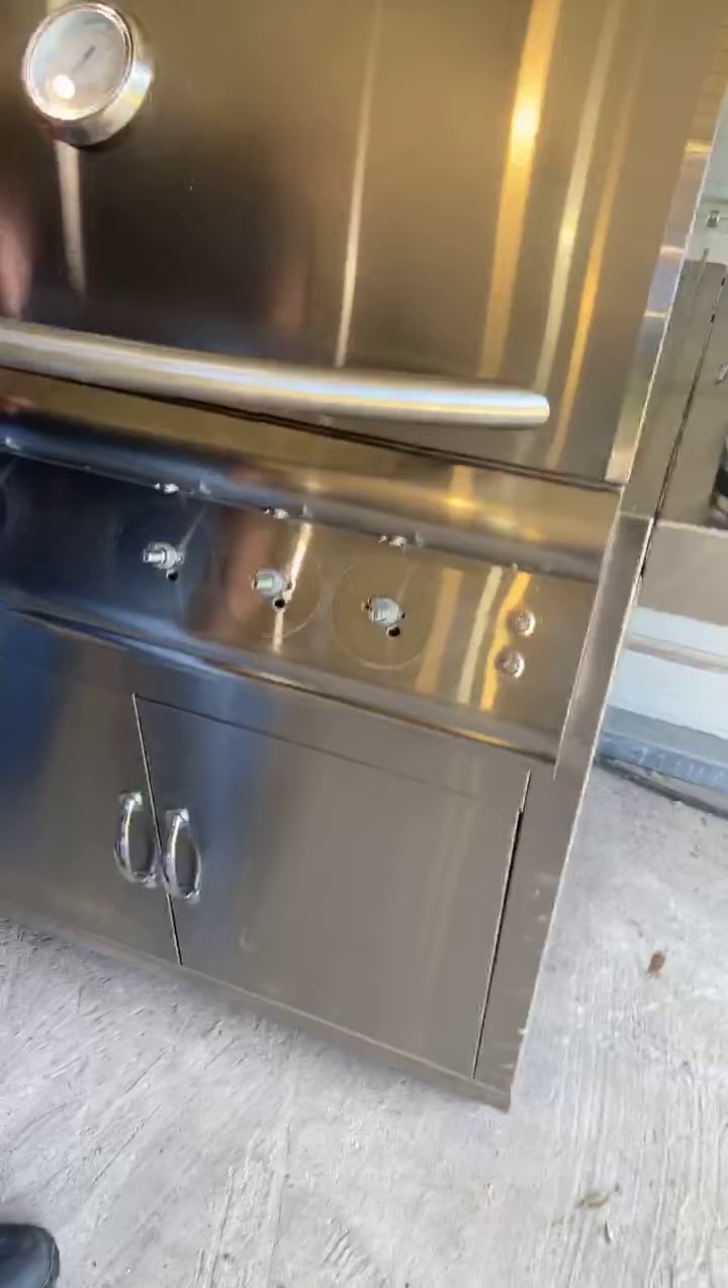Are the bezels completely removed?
Yes.